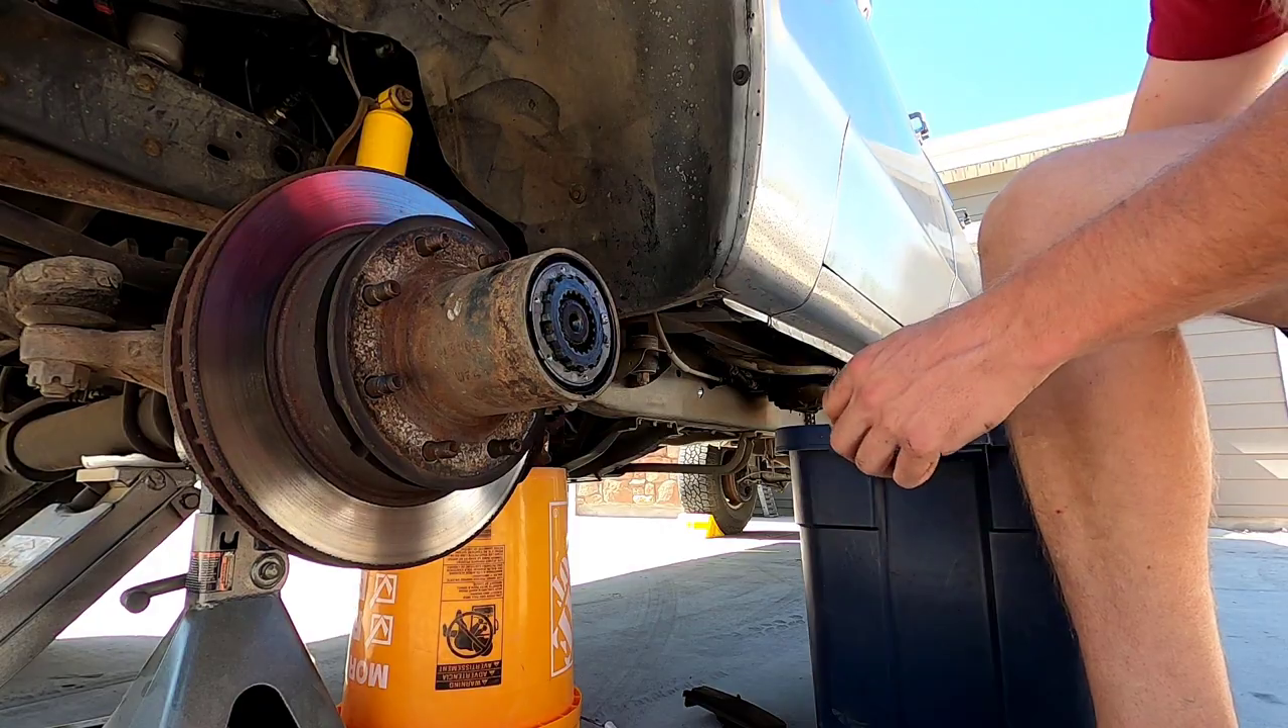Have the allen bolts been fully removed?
Yes.